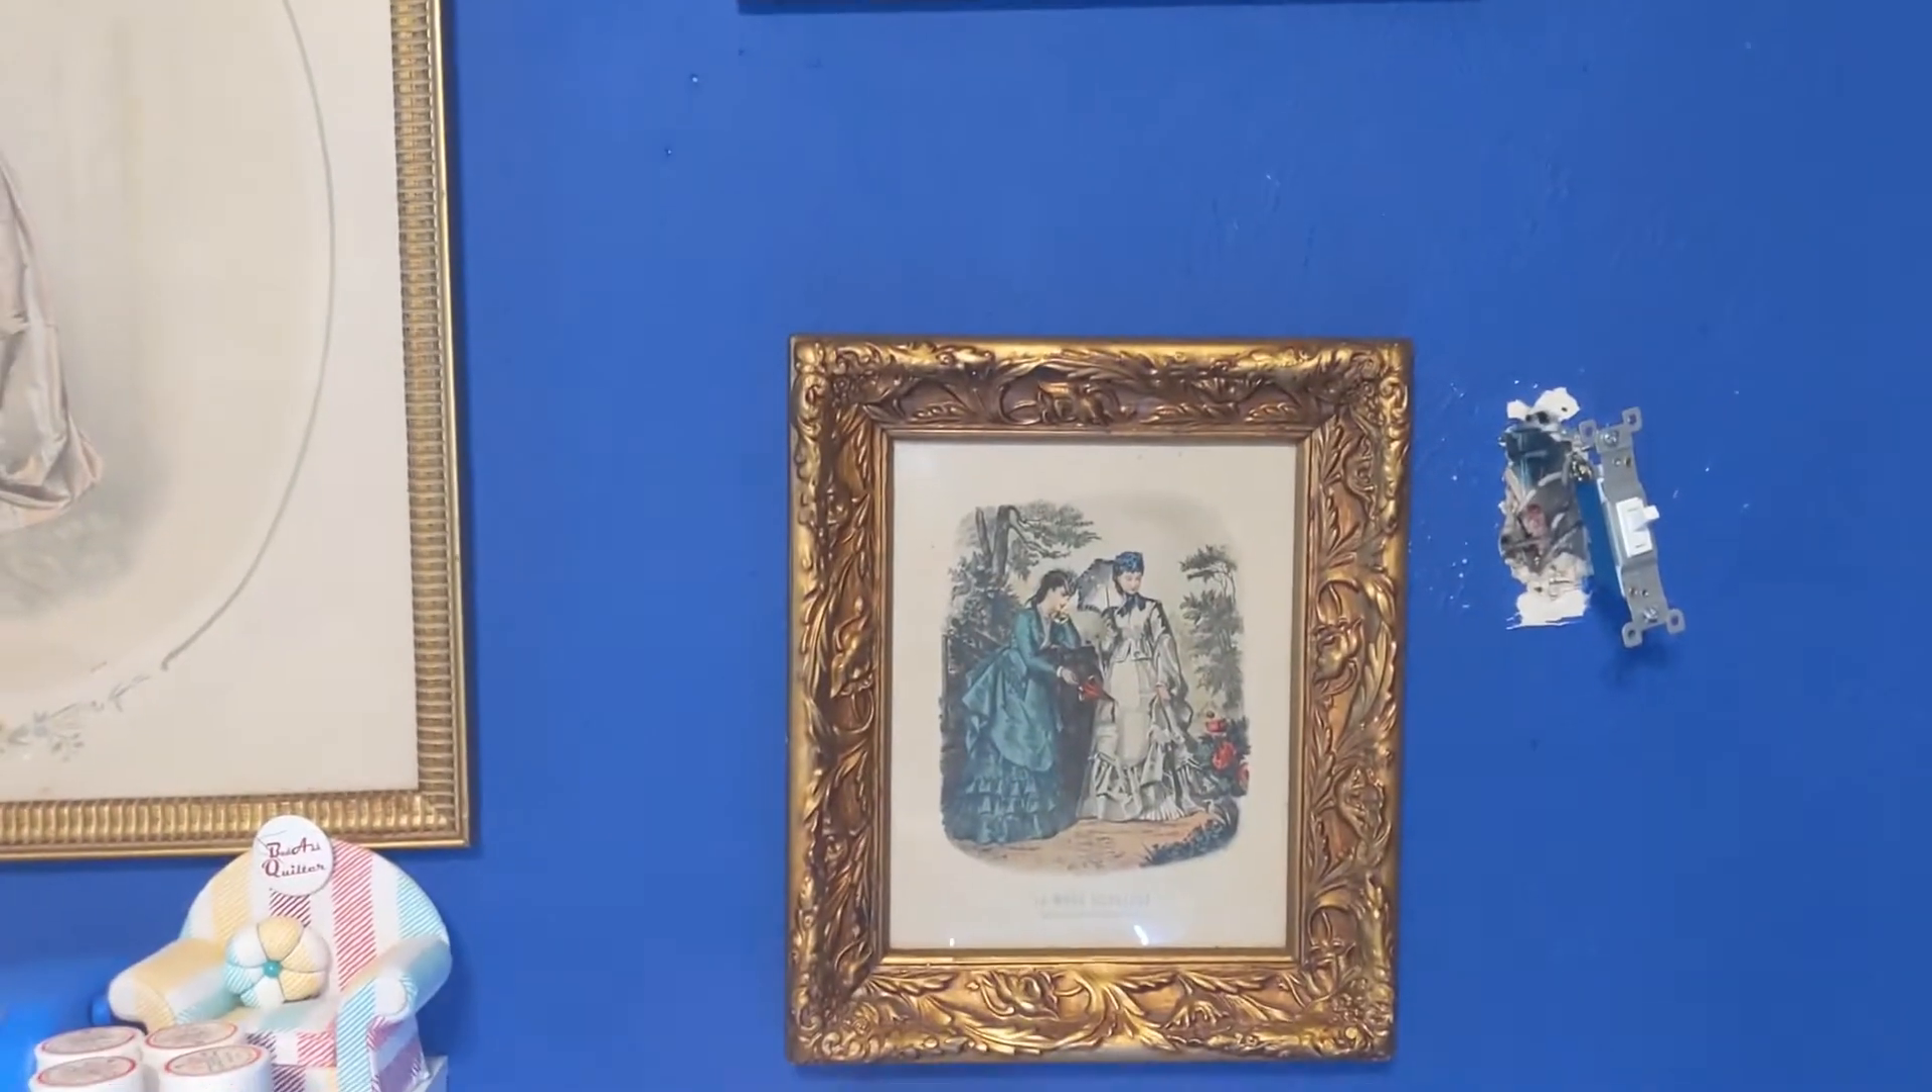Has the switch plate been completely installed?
No.